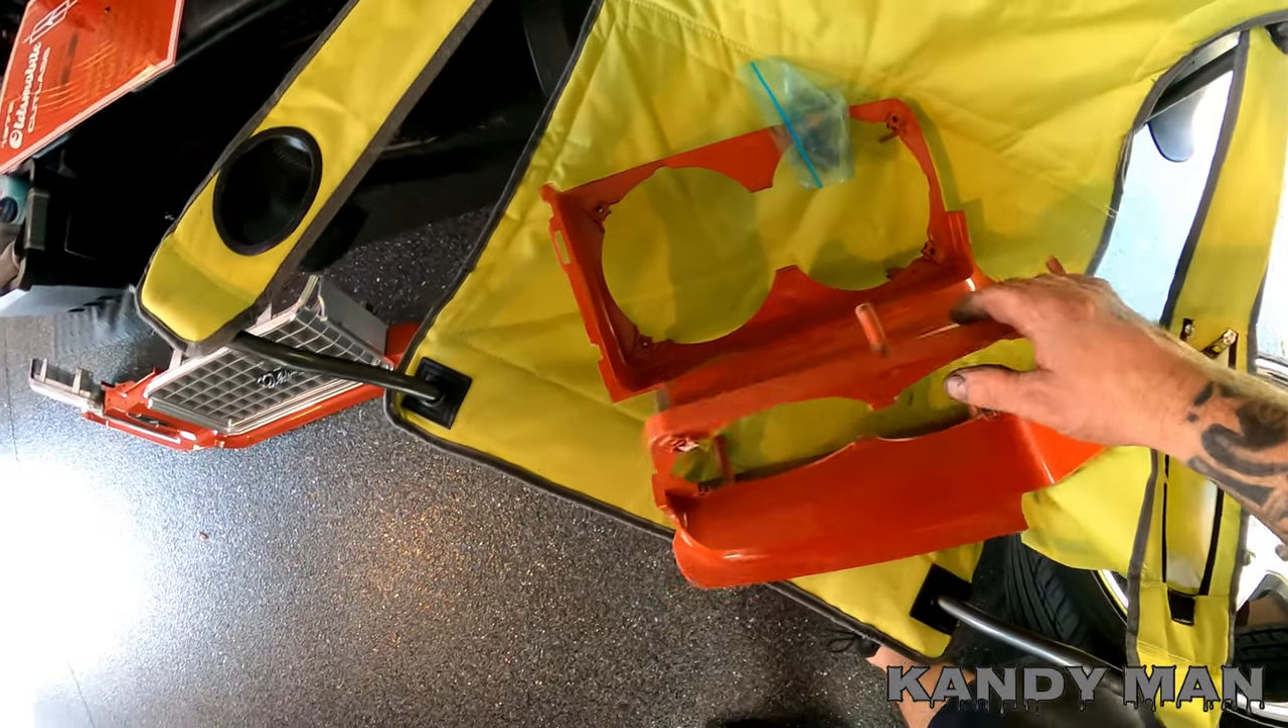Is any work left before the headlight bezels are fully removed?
No.